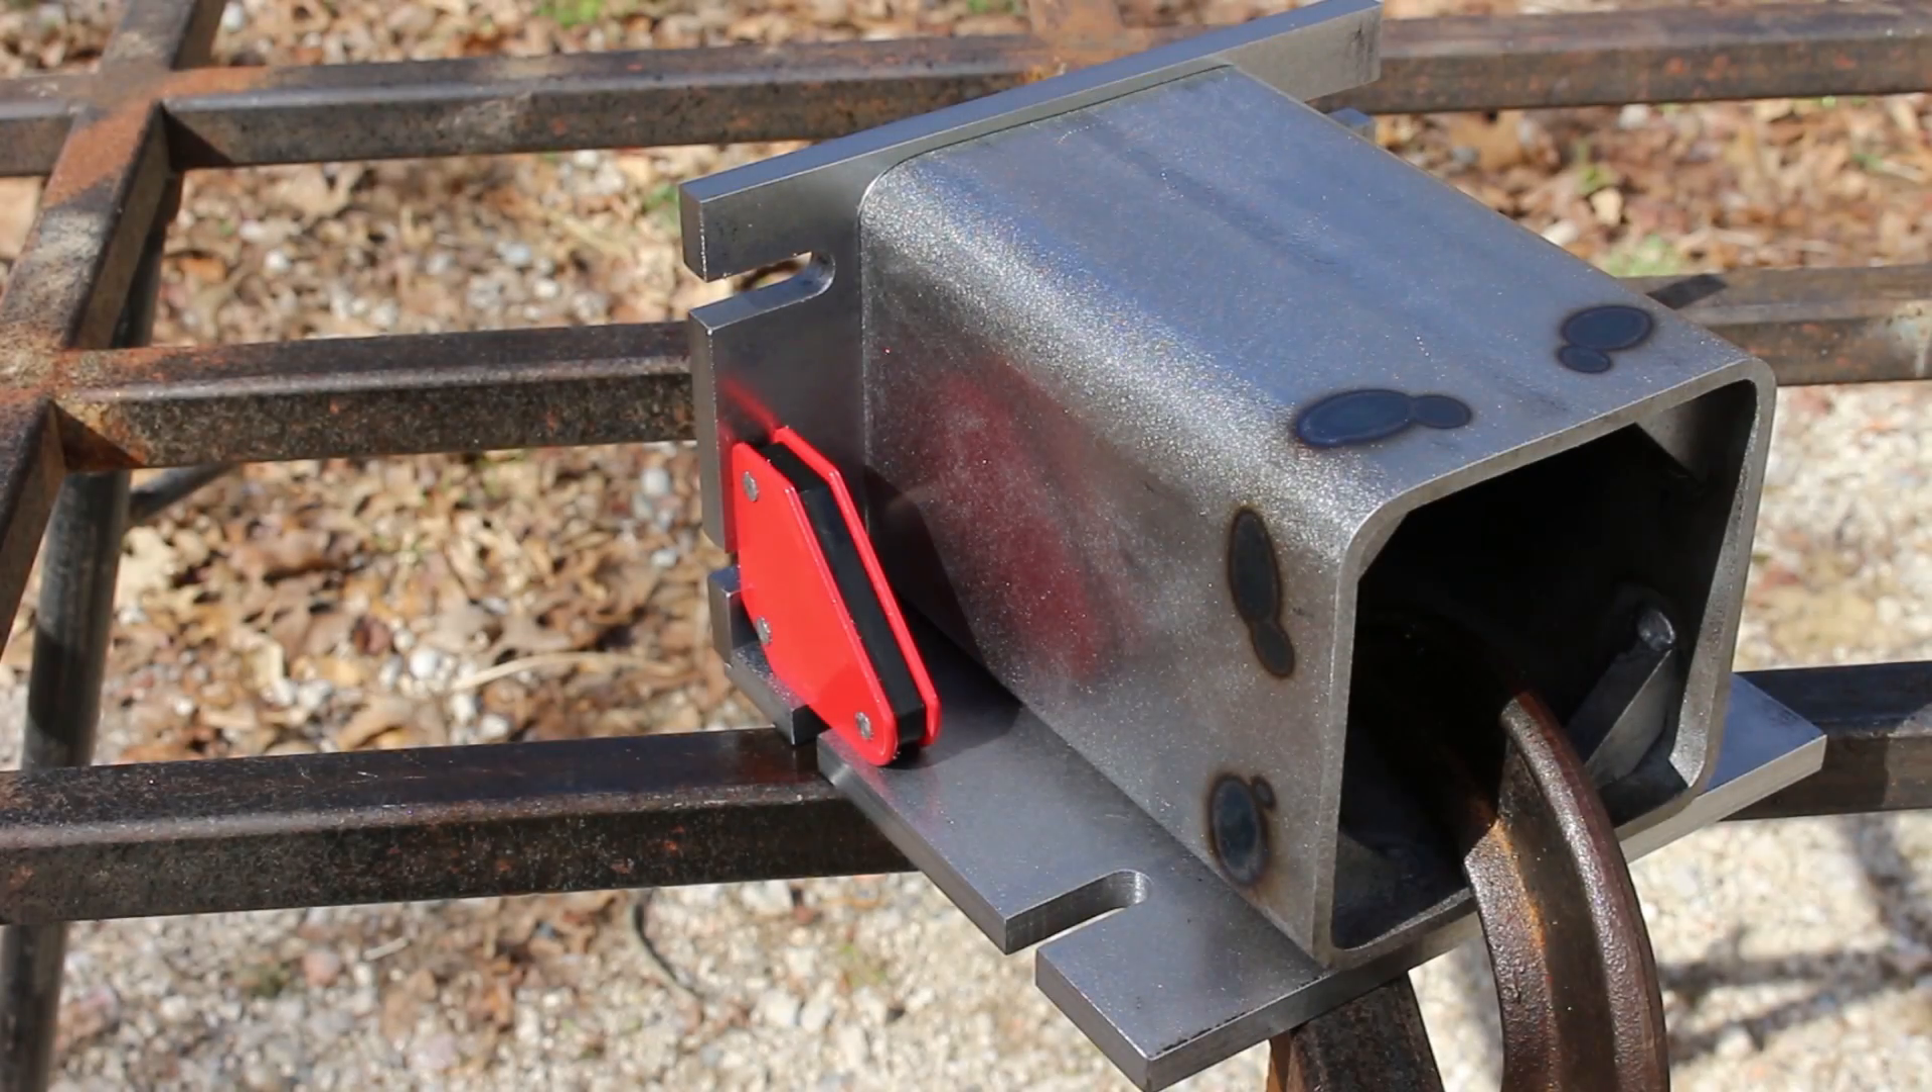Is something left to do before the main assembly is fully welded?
Yes.